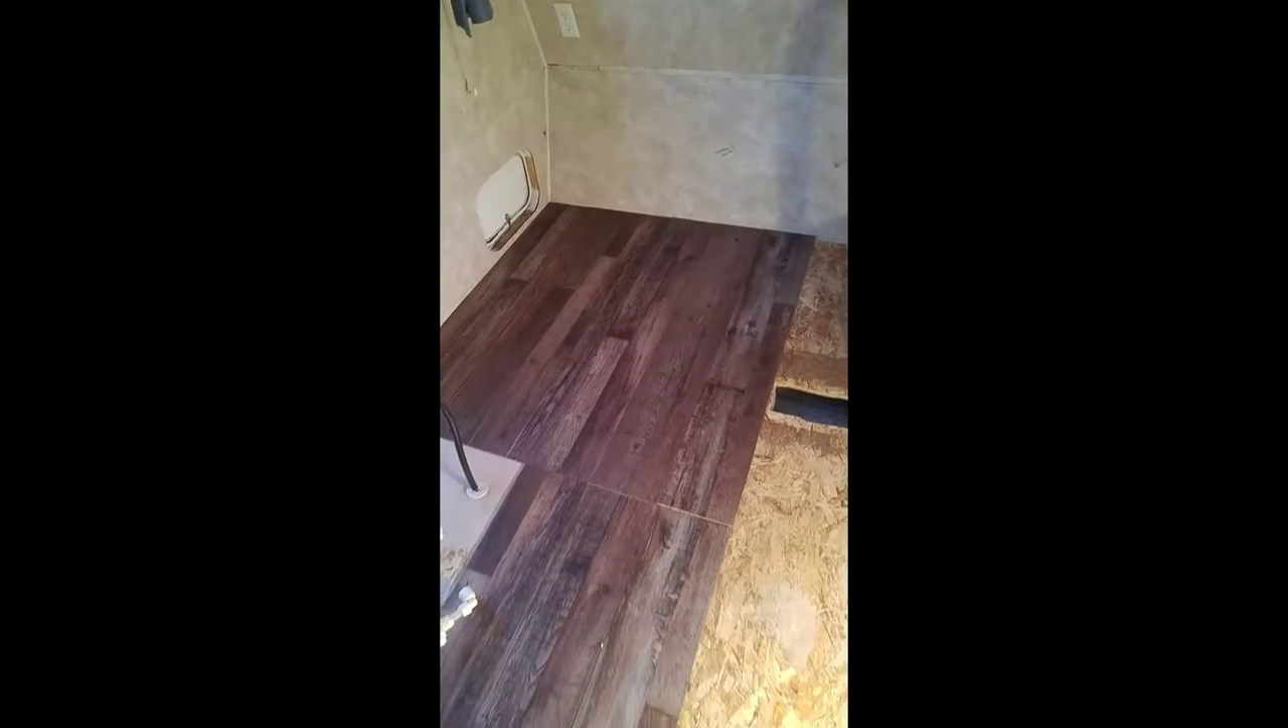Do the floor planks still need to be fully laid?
Yes.